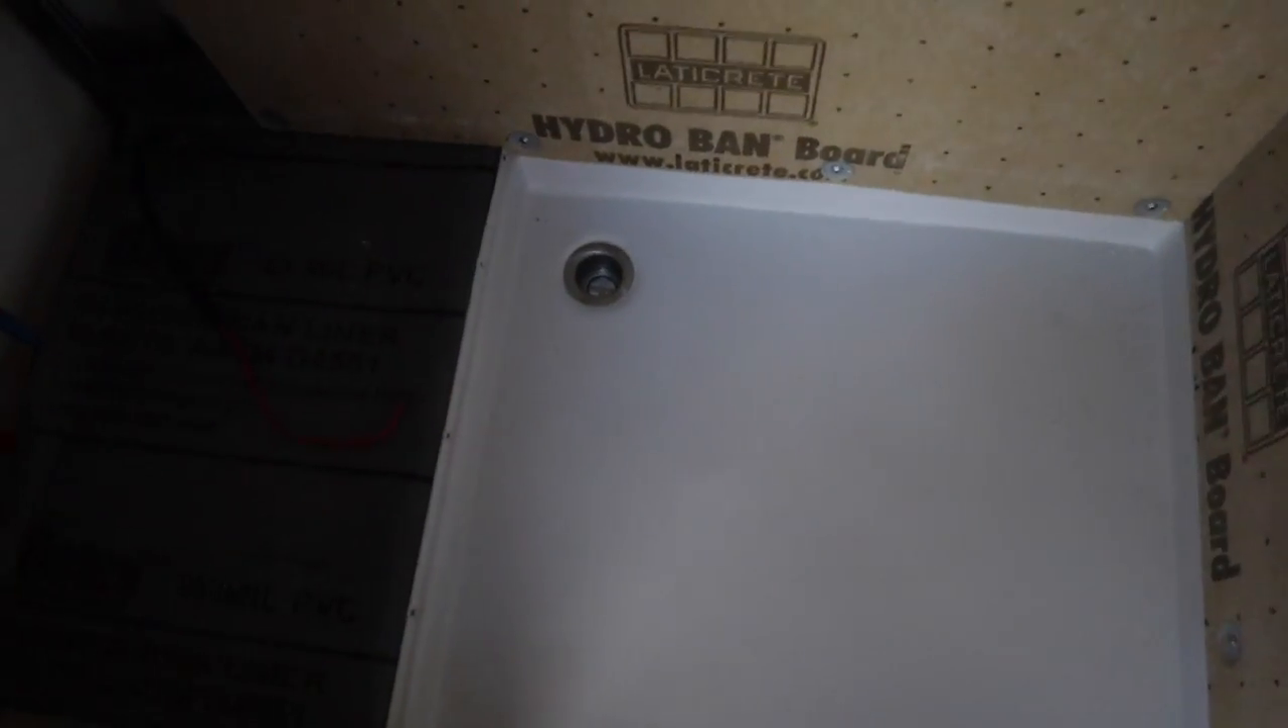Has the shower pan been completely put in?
Yes.